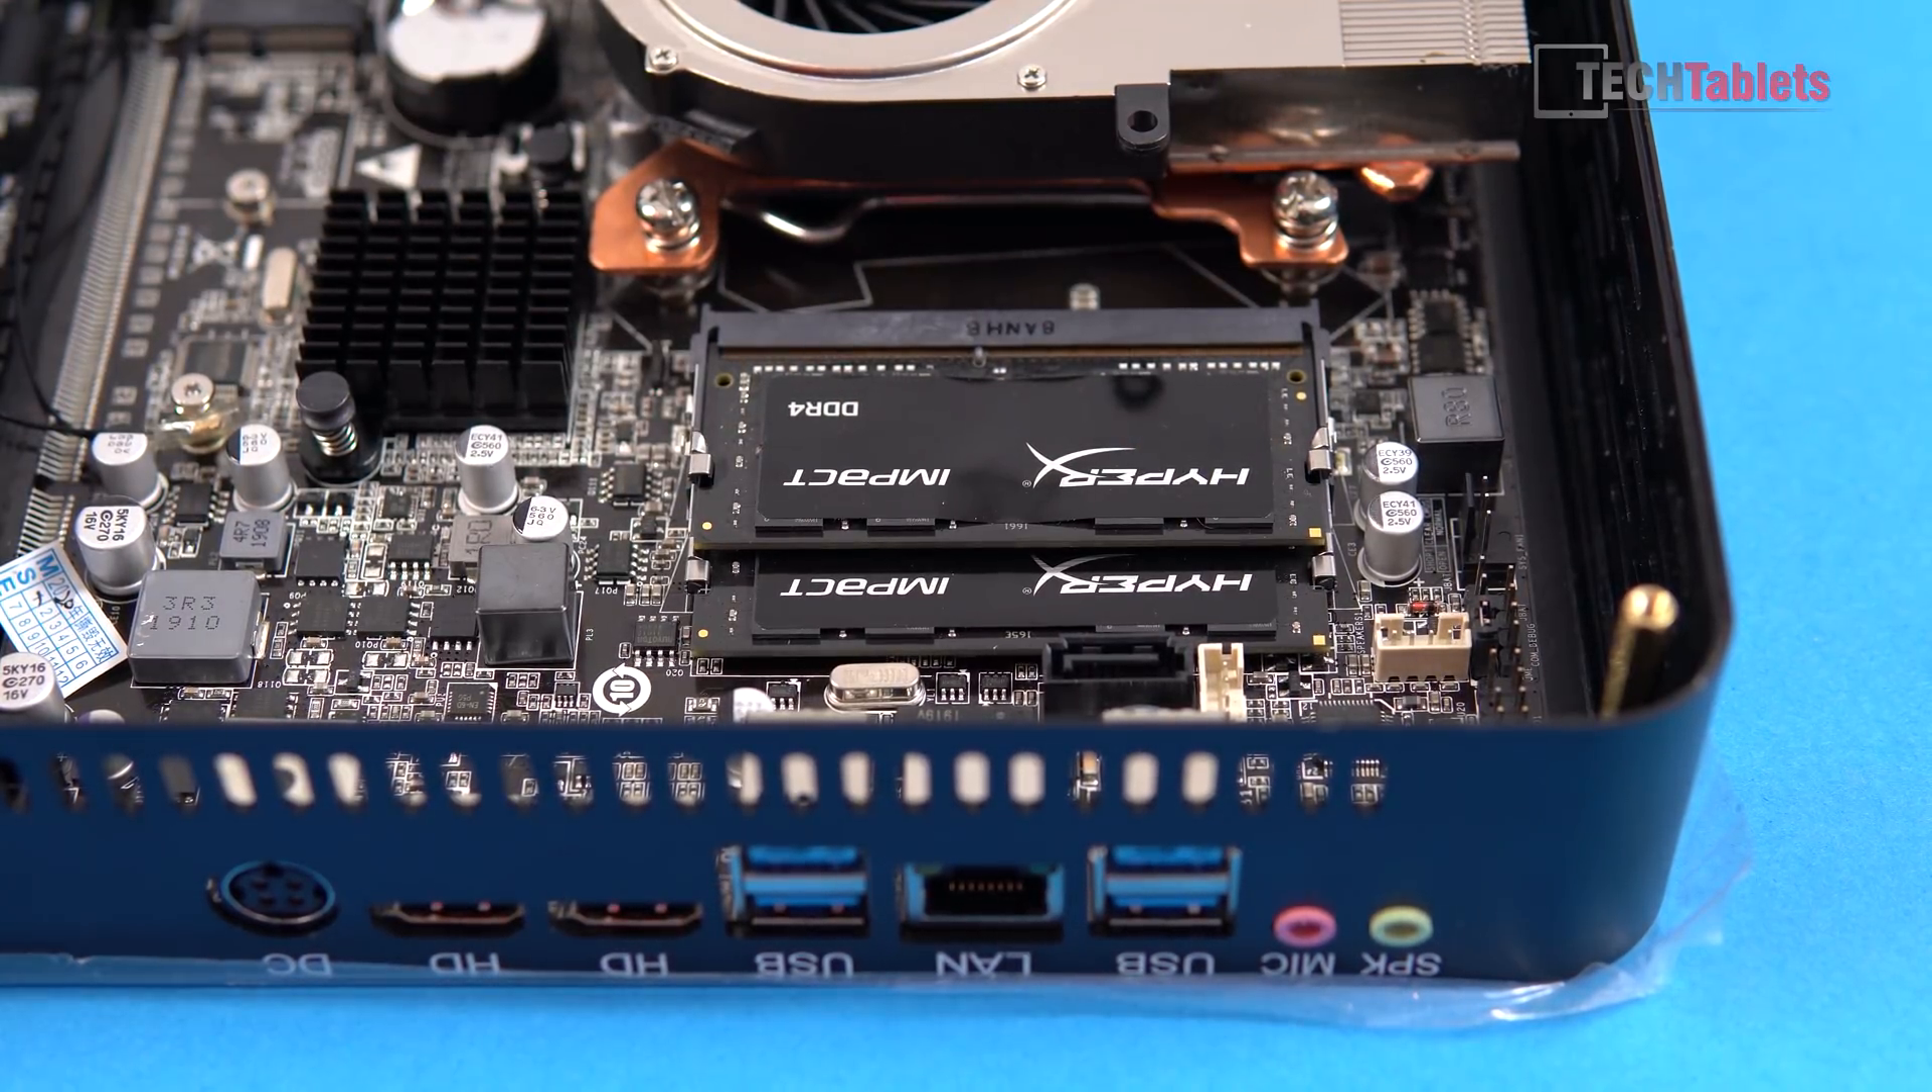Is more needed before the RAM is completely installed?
No.